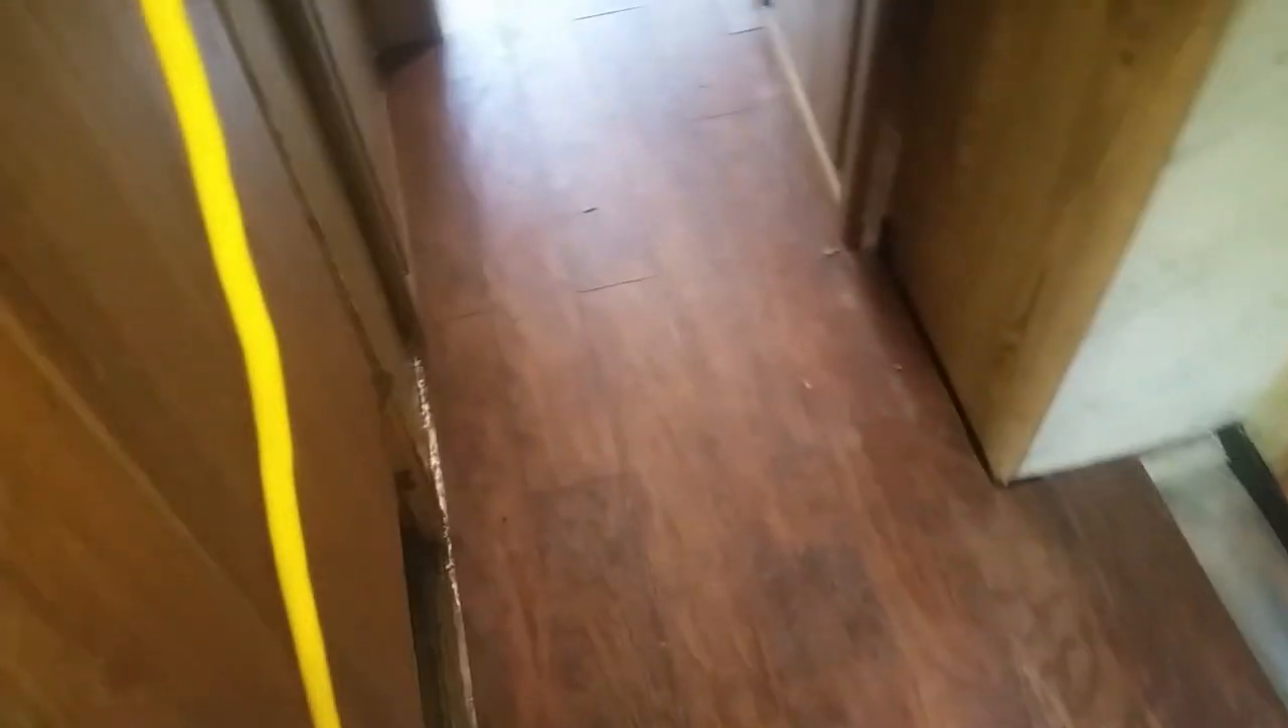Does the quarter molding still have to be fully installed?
Yes.